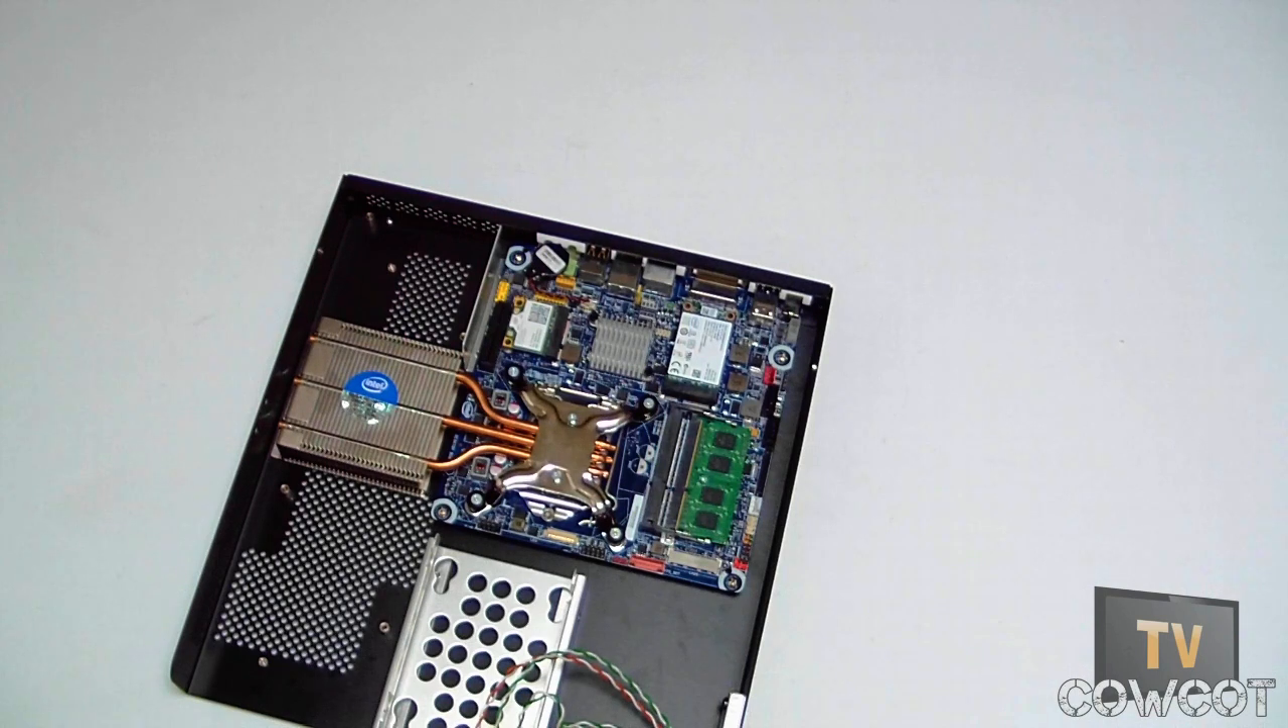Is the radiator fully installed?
Yes.